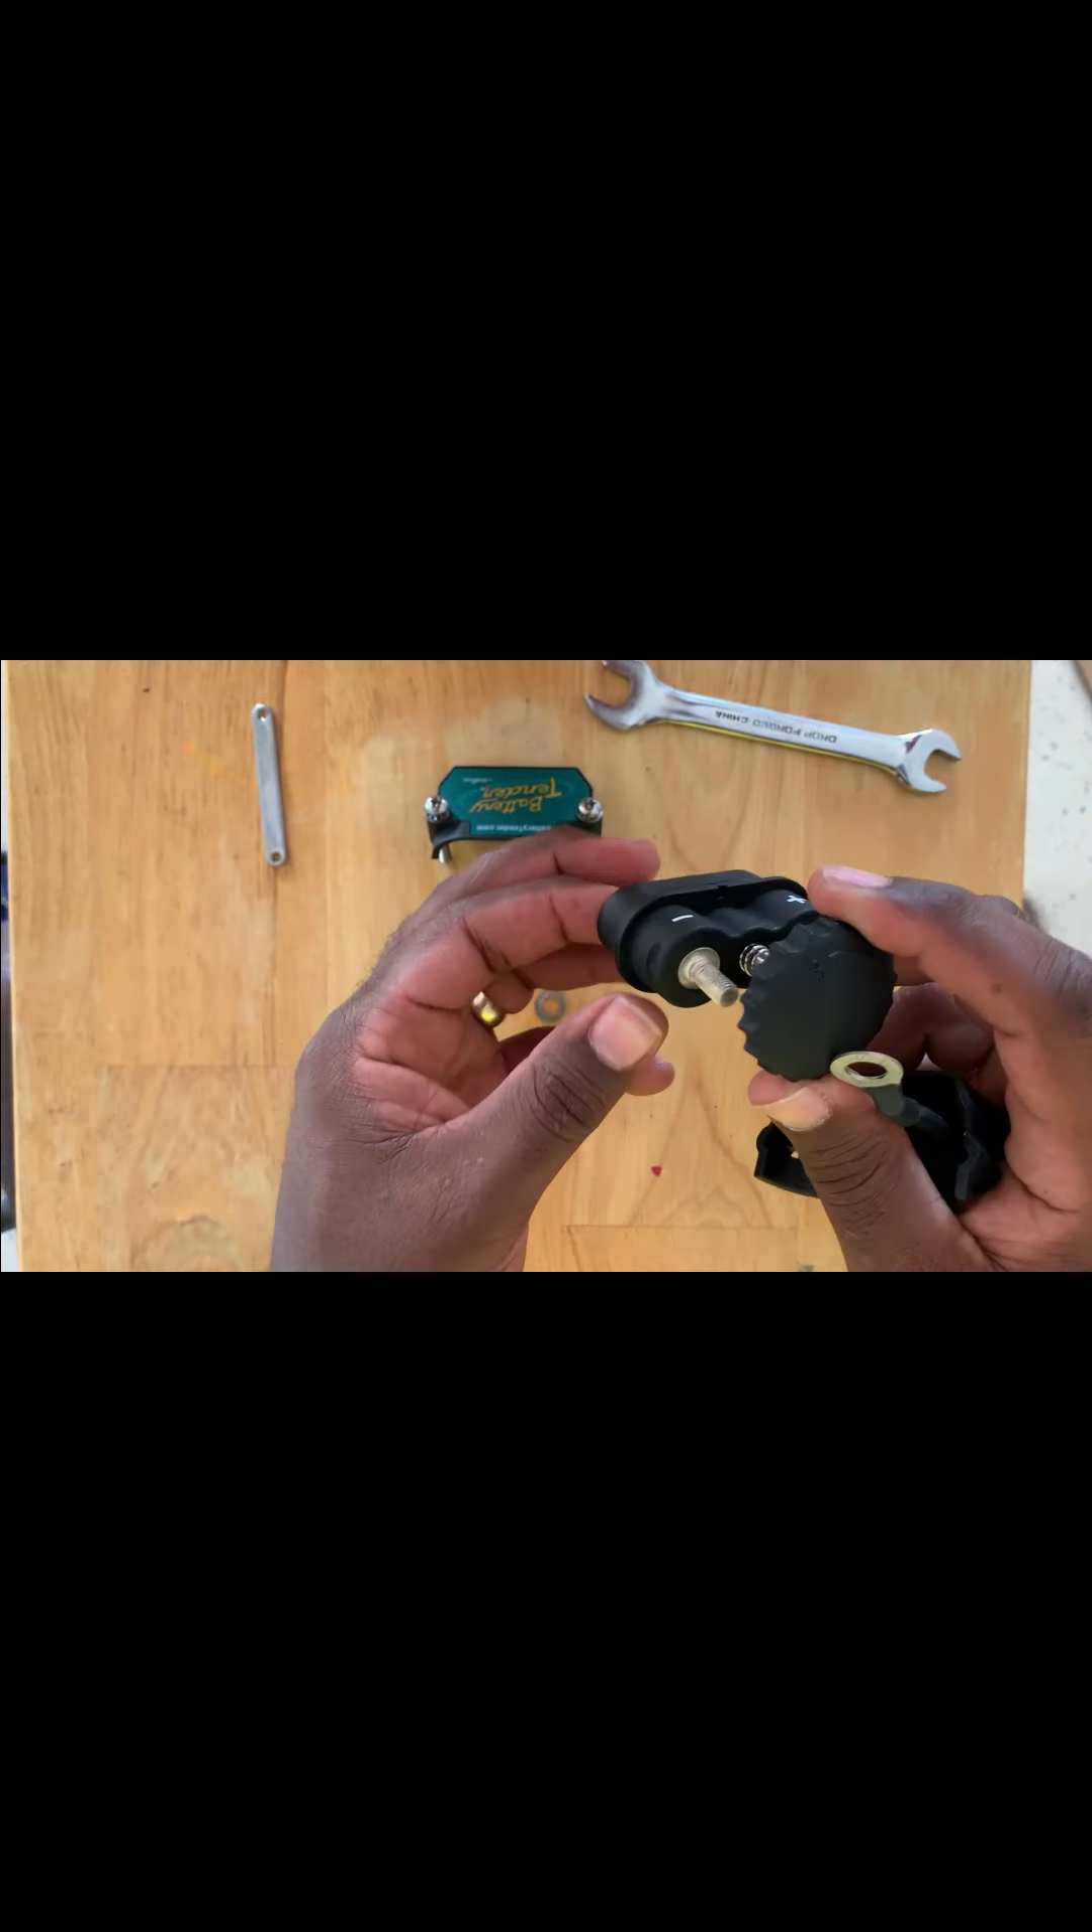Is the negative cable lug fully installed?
No.